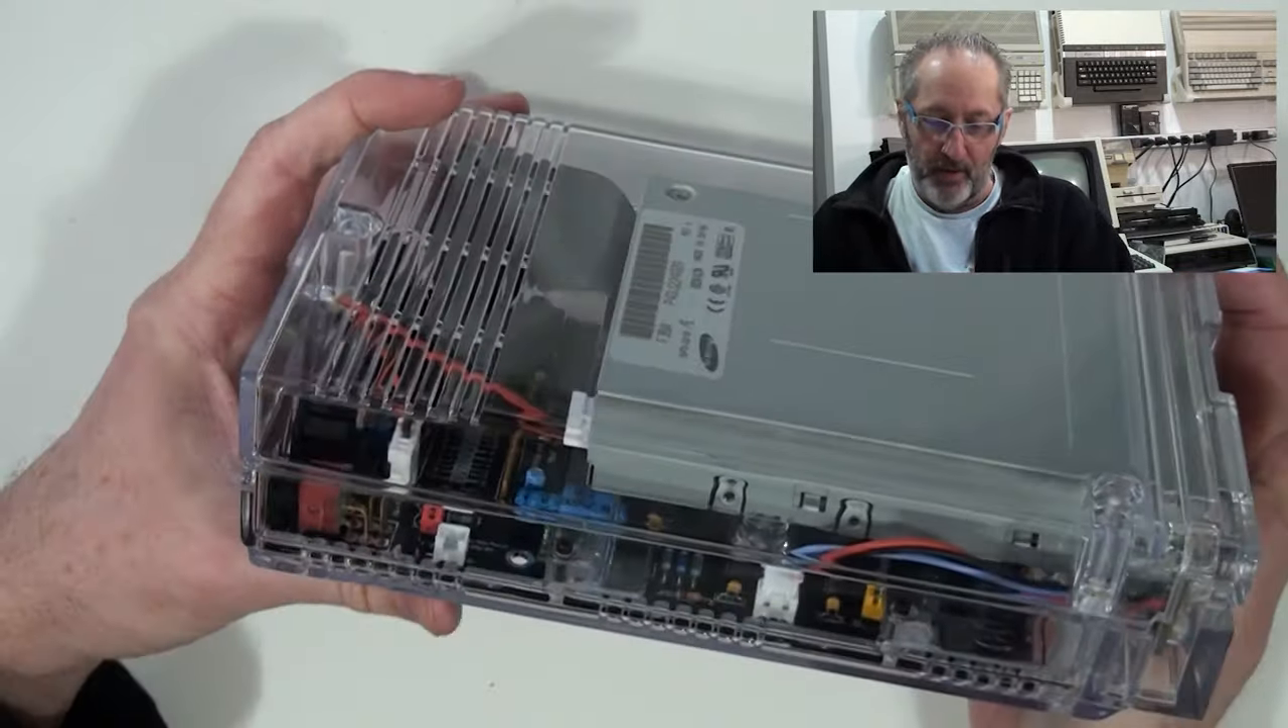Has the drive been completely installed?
Yes.